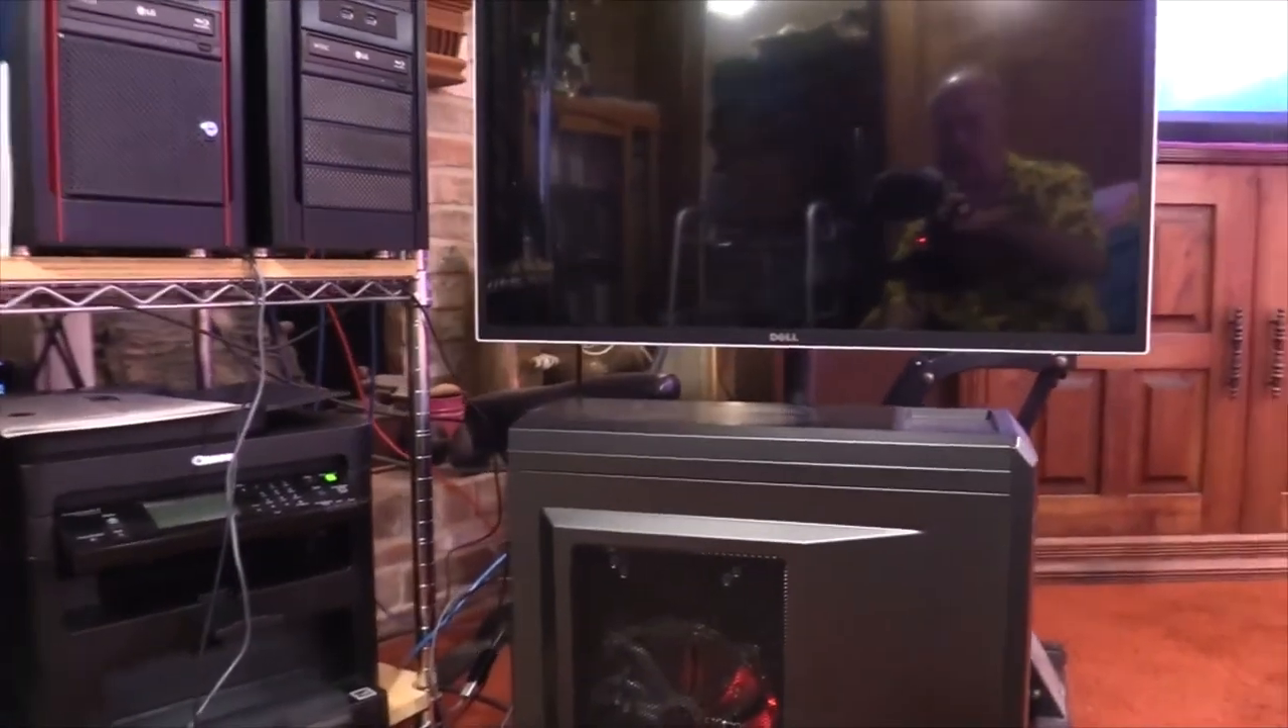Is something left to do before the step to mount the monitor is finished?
No.